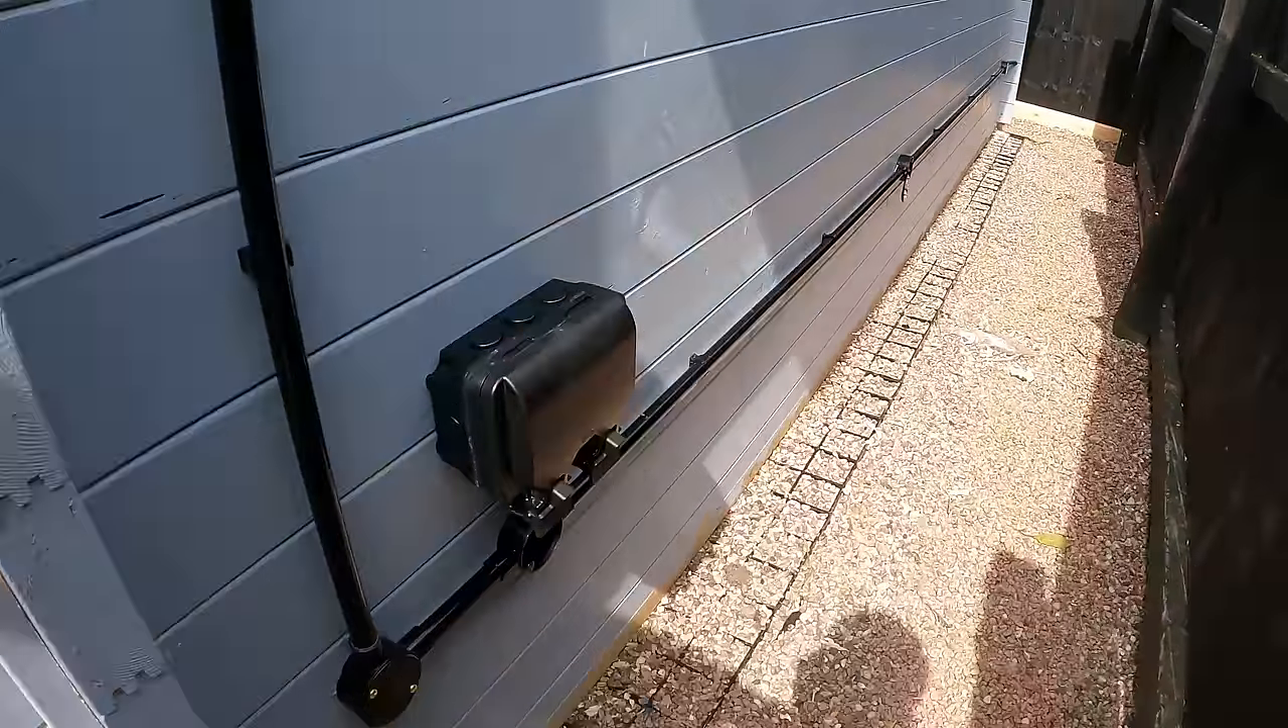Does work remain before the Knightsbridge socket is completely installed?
No.